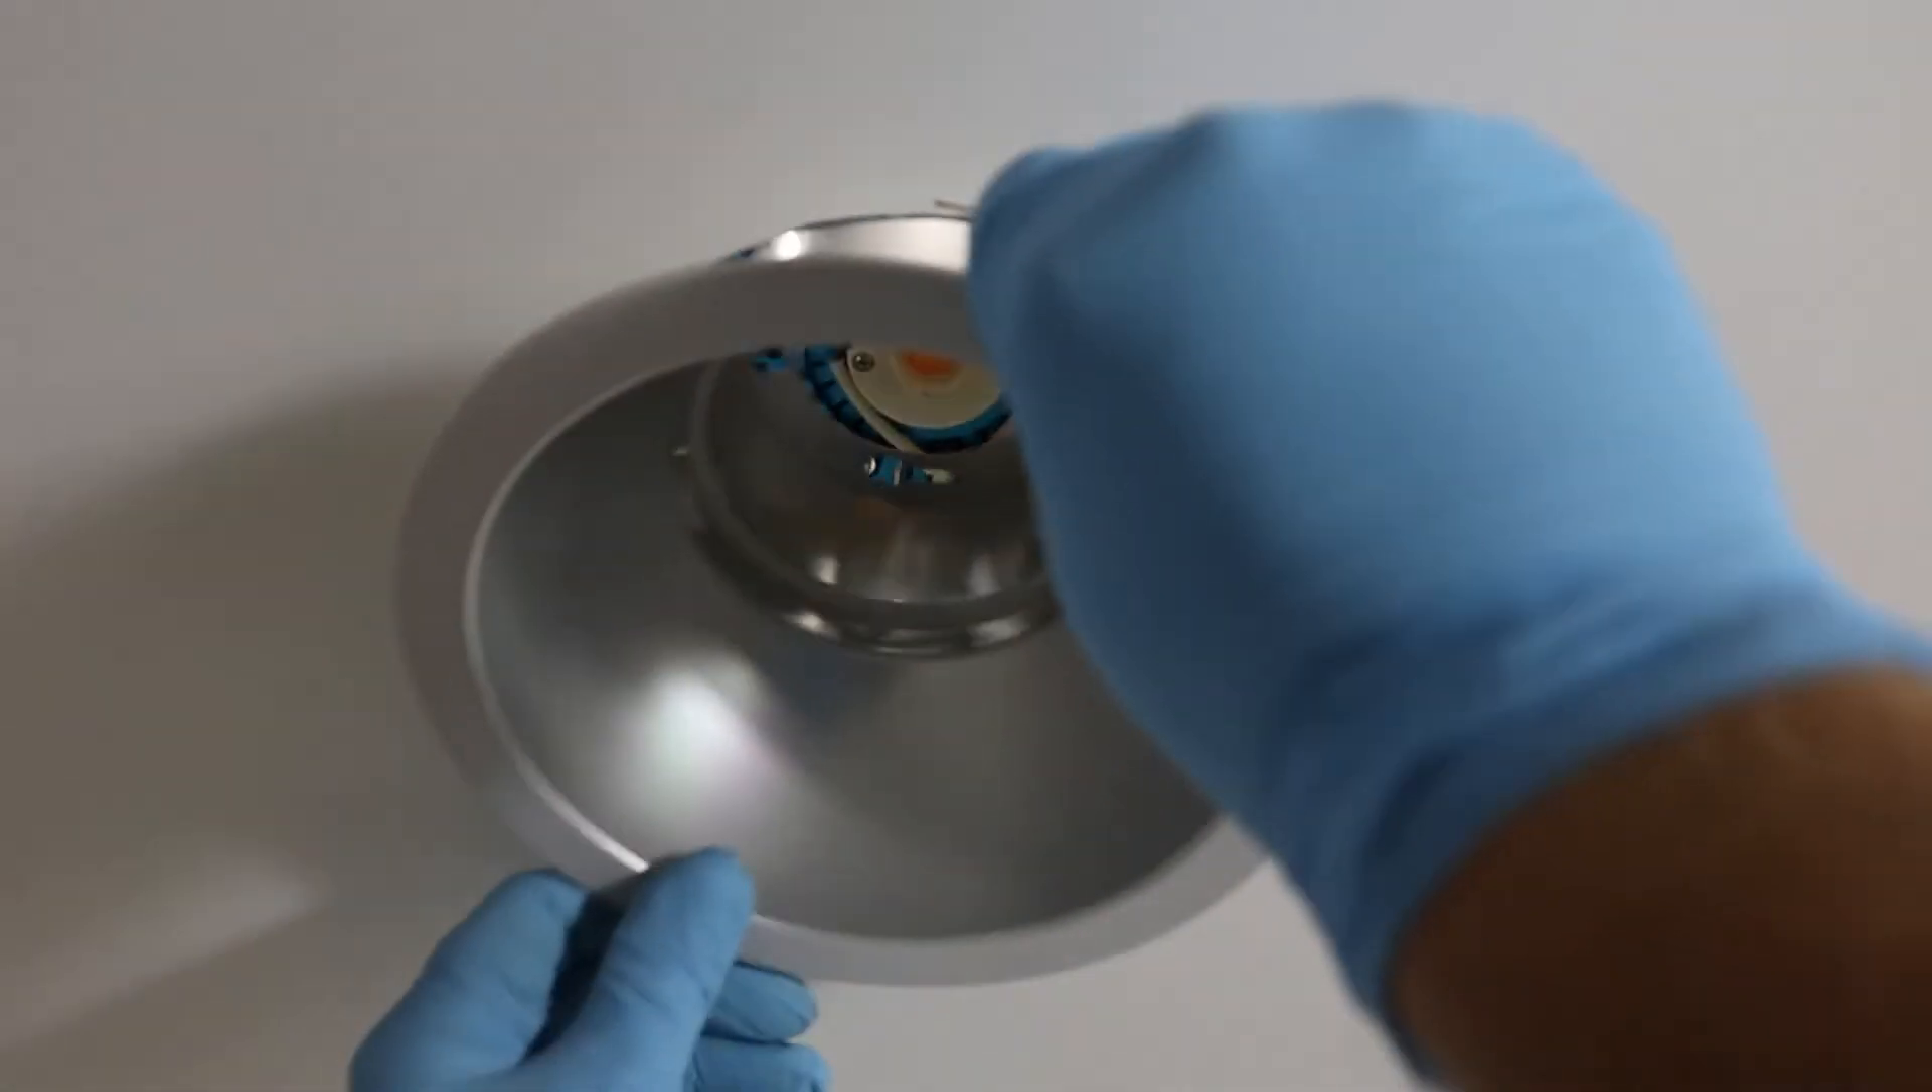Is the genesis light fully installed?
No.